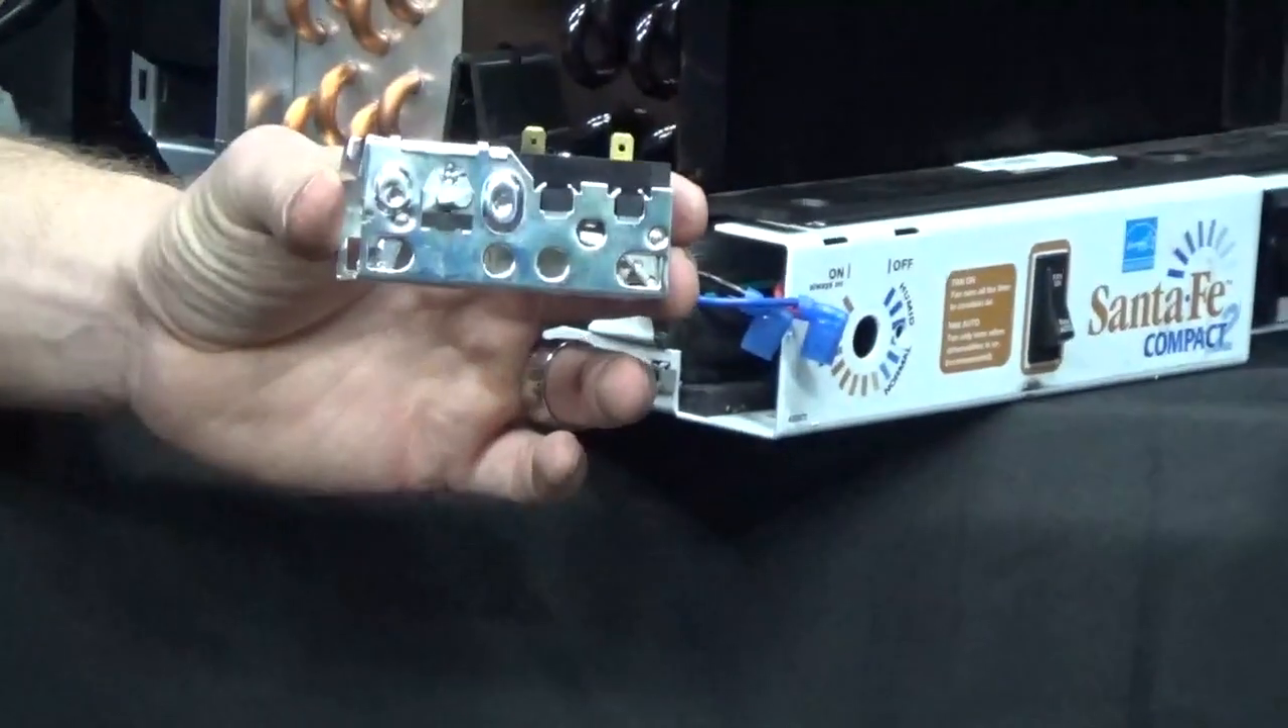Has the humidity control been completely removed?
Yes.